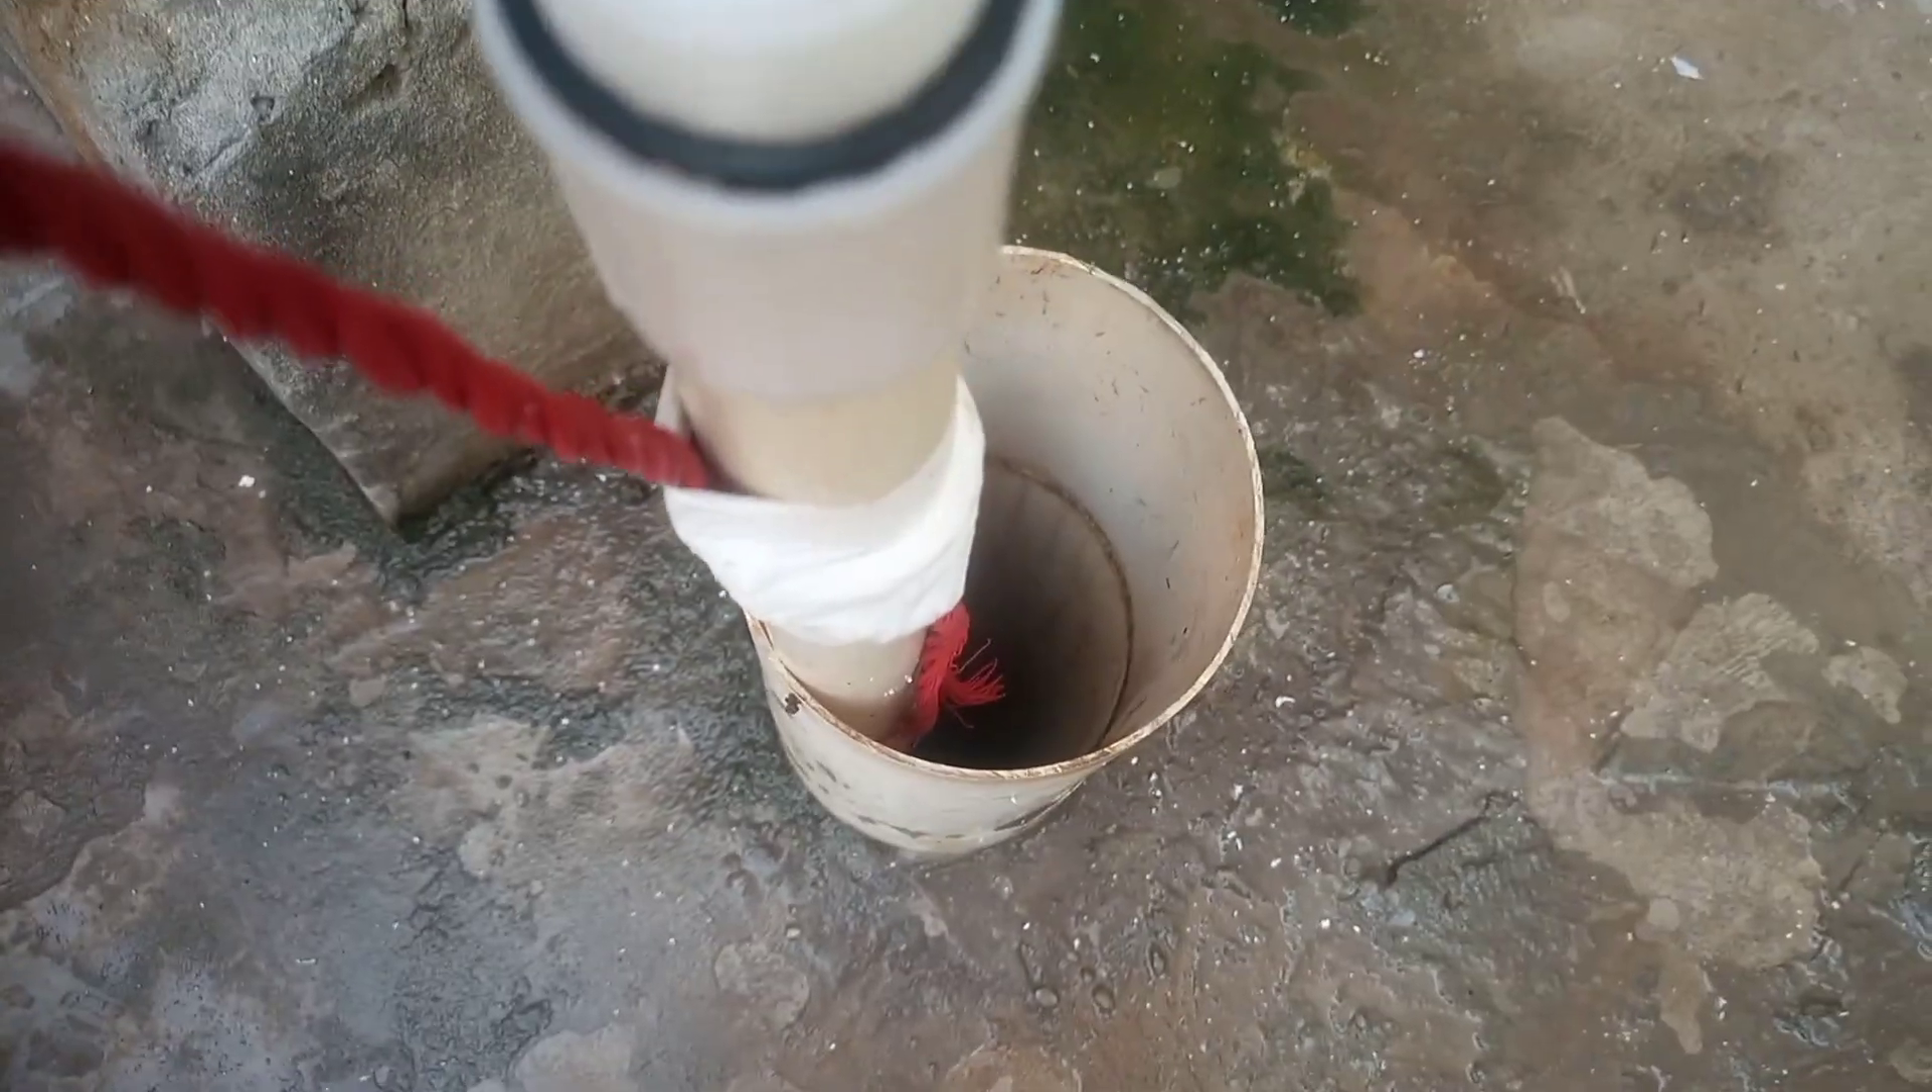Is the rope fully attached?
Yes.